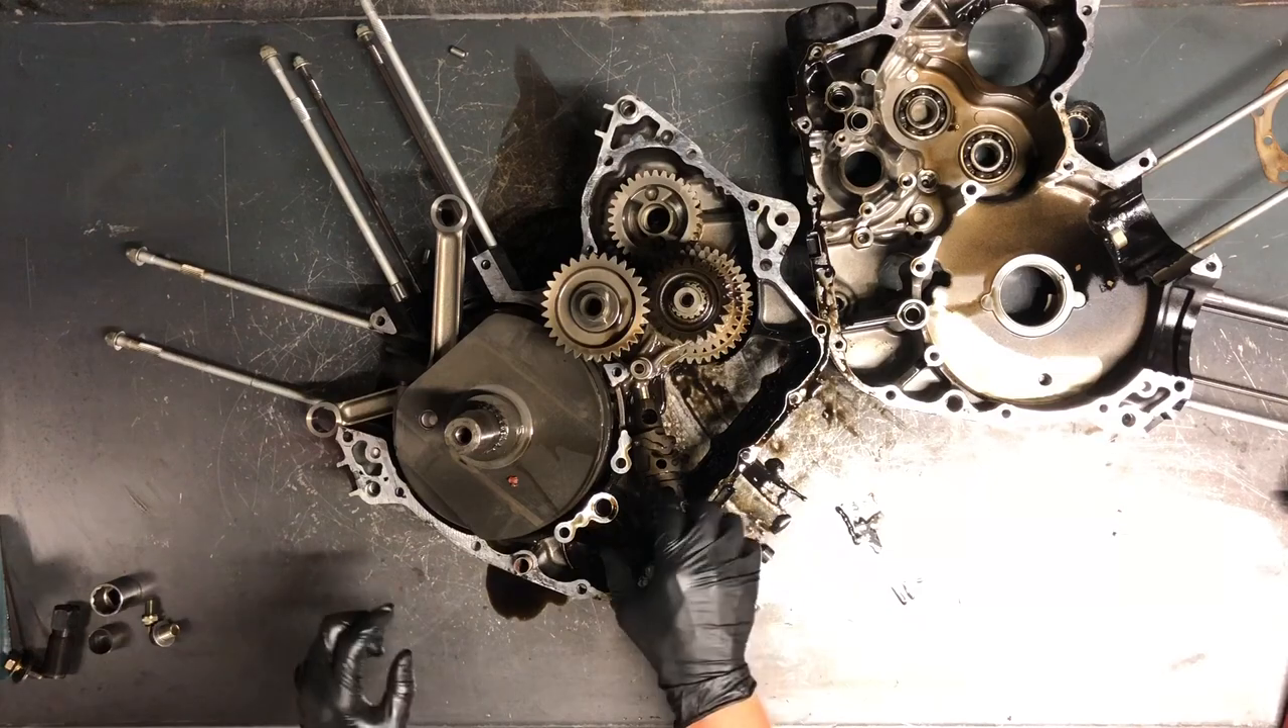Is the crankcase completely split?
Yes.